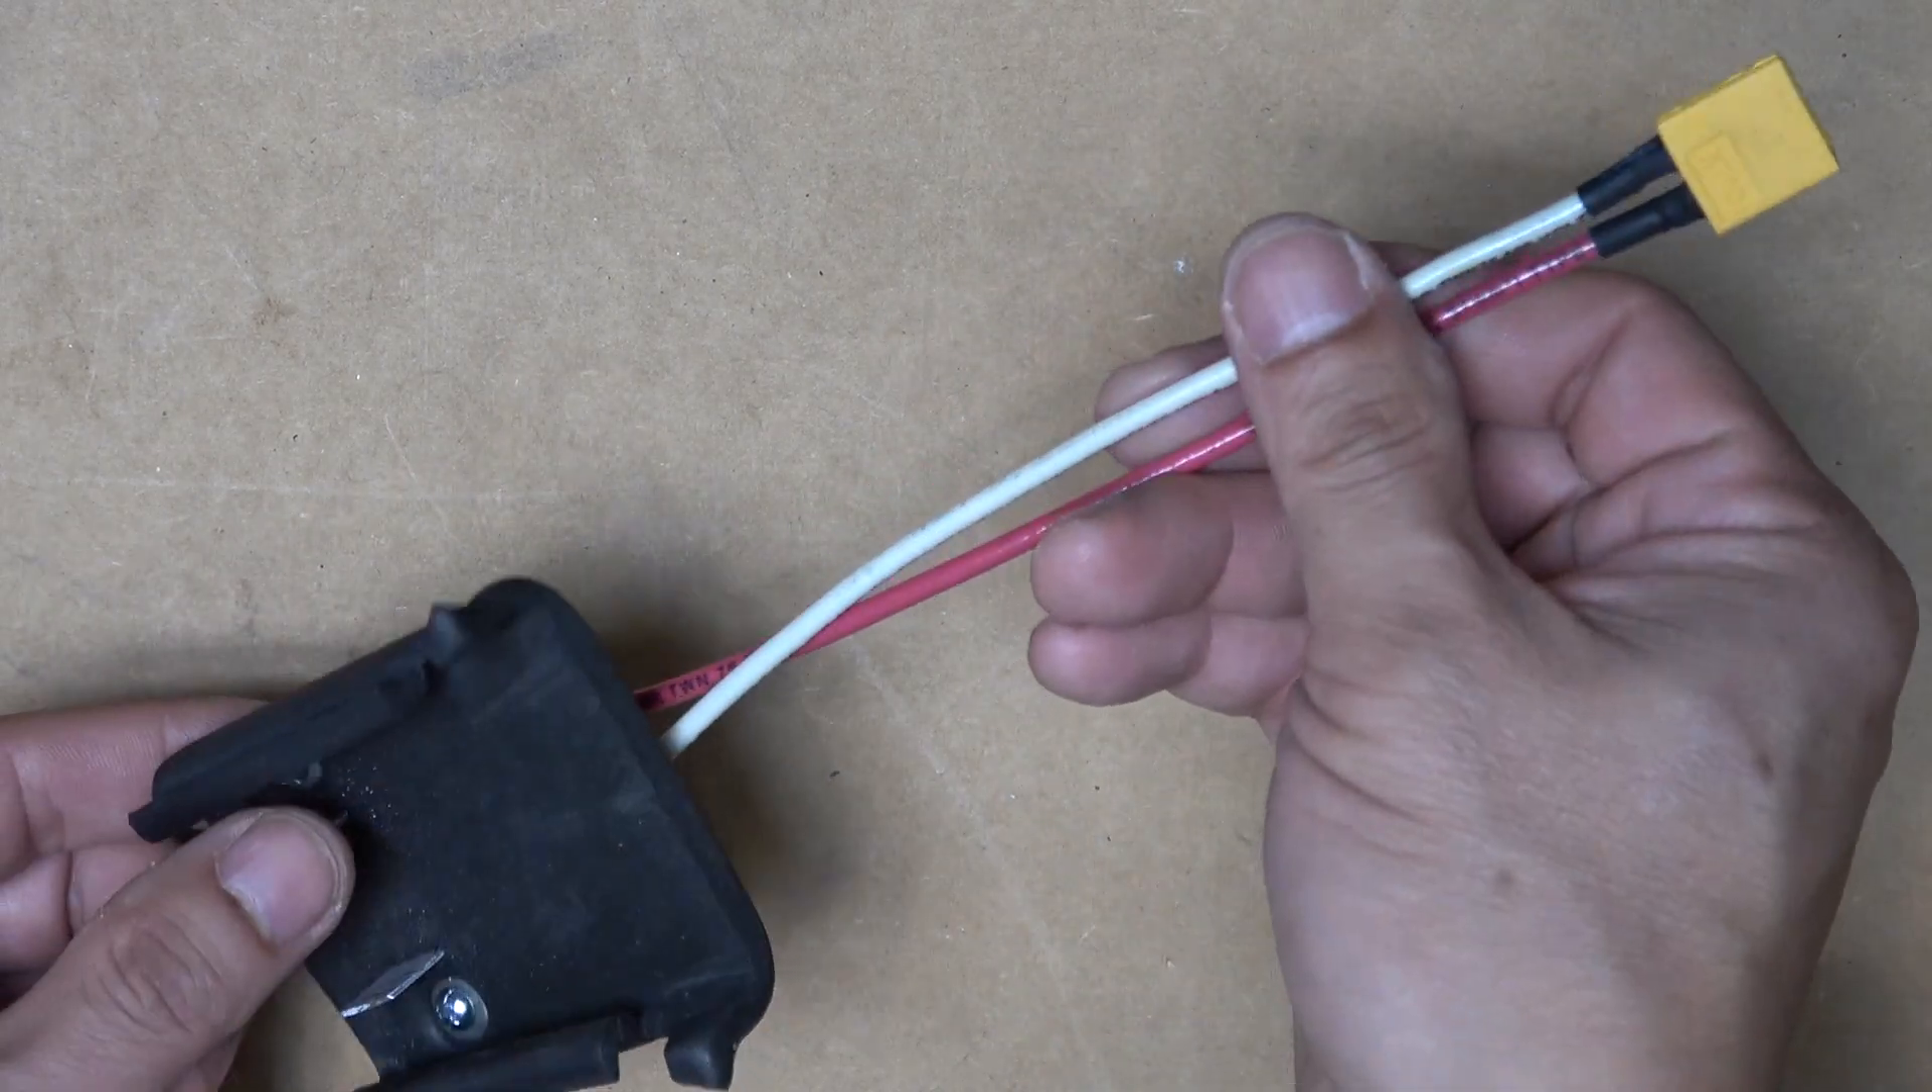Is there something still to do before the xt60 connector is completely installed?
No.